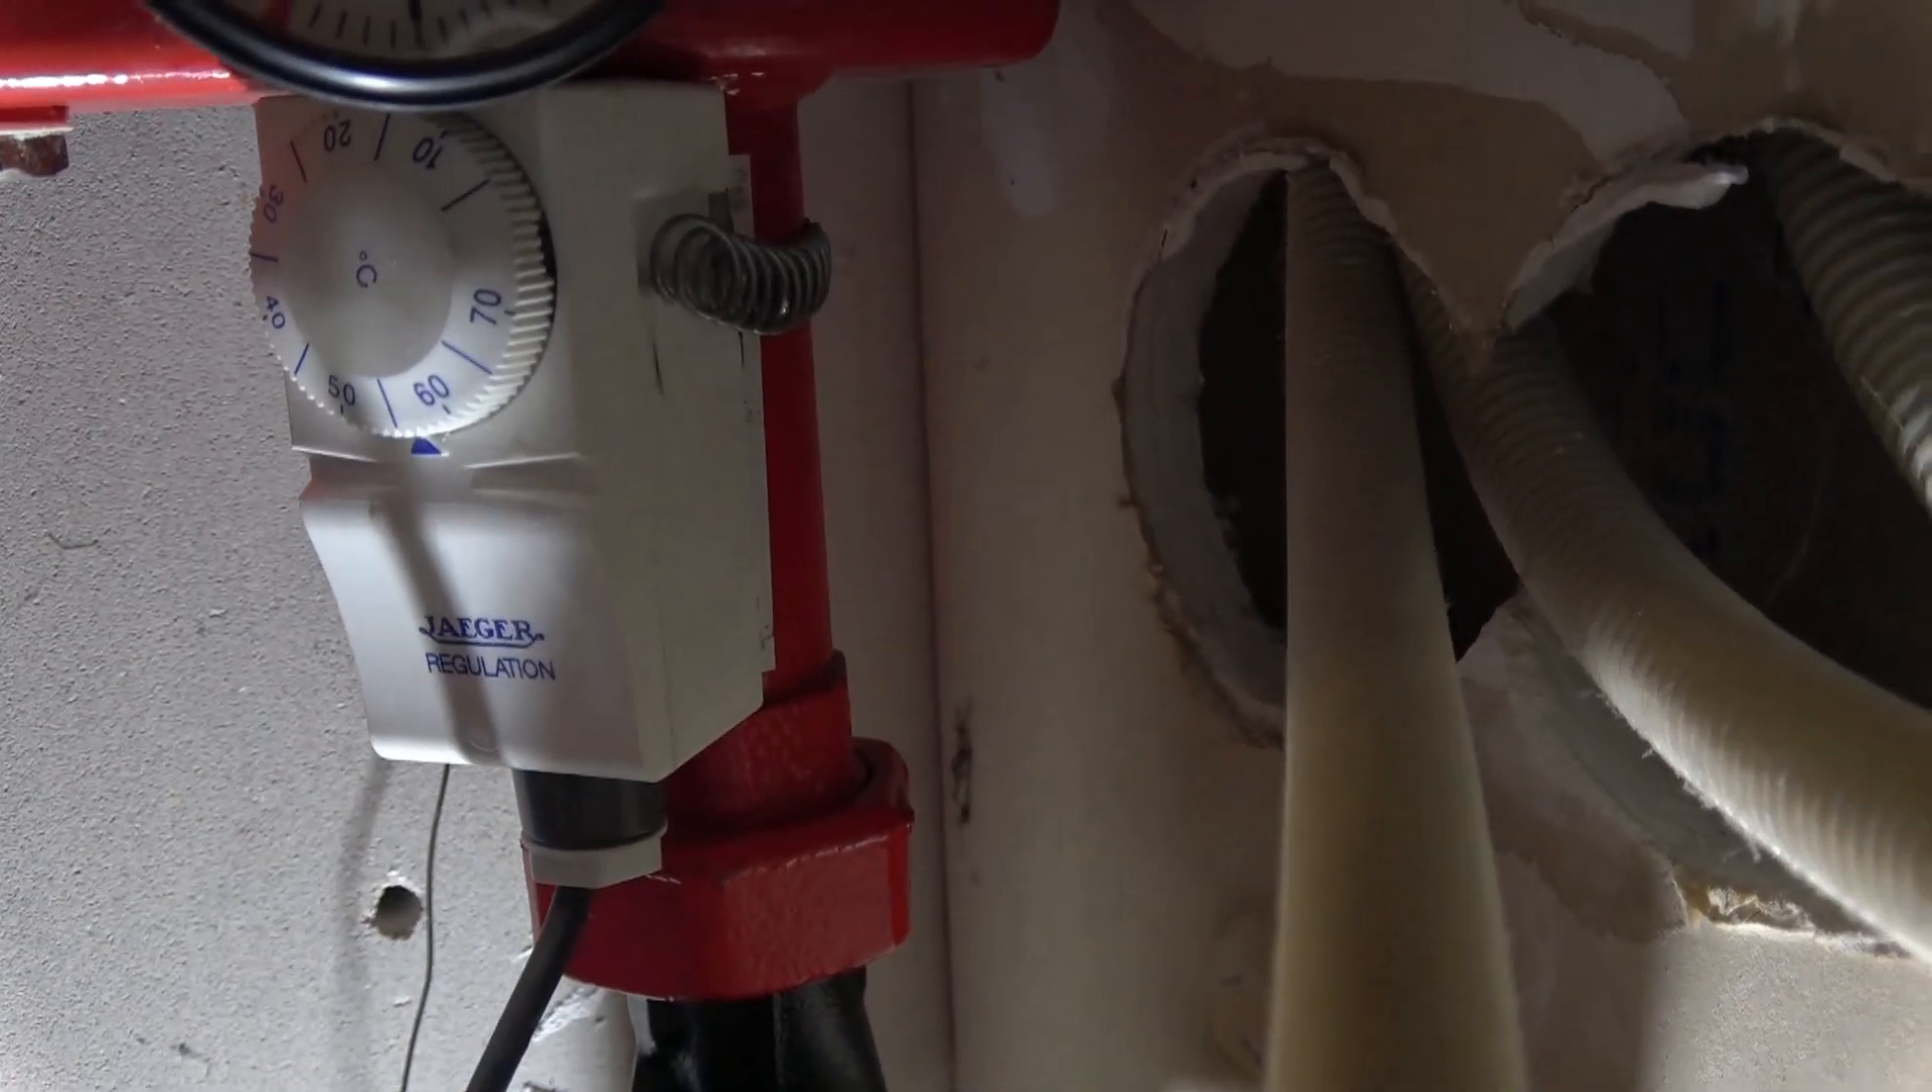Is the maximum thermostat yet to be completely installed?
No.